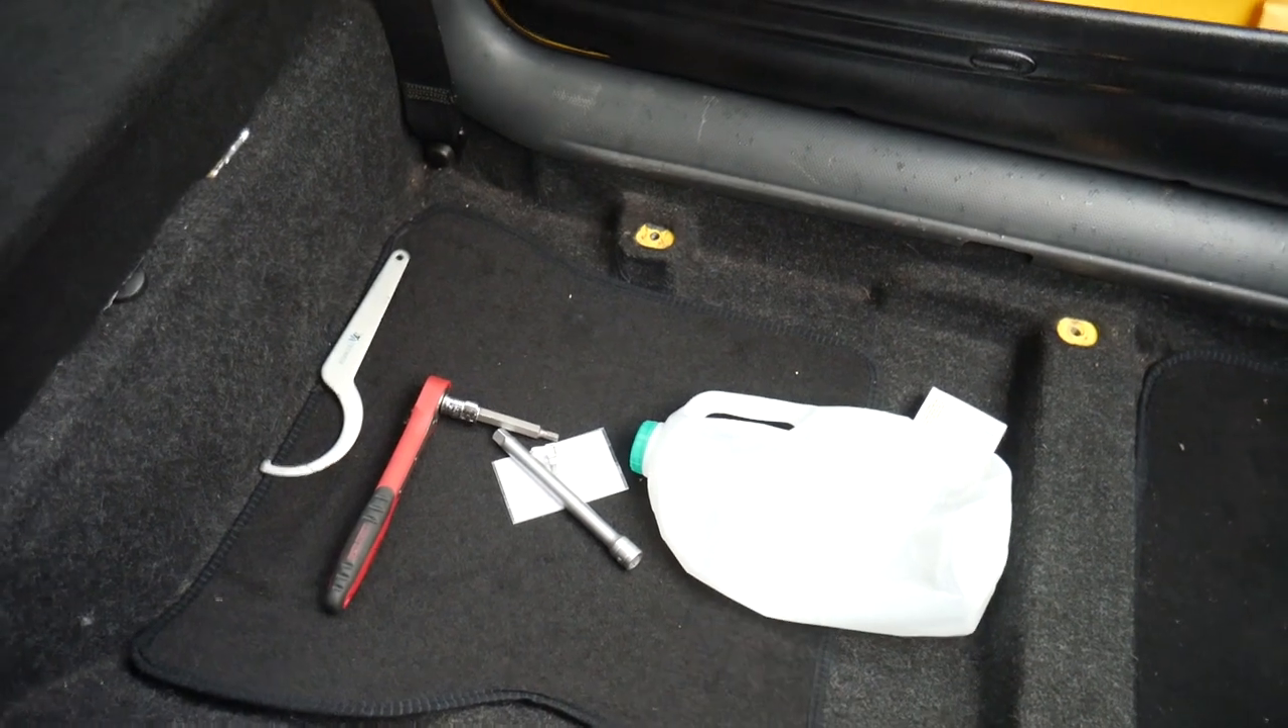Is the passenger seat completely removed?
Yes.